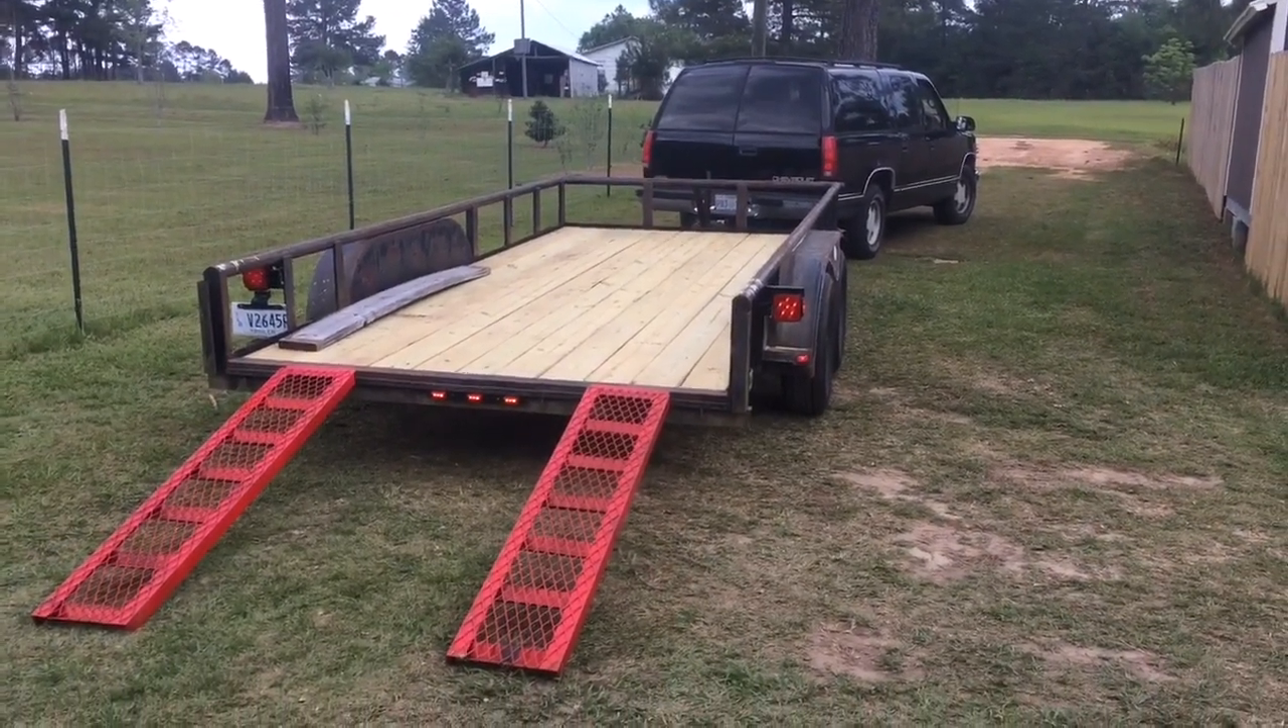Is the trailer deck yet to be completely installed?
No.